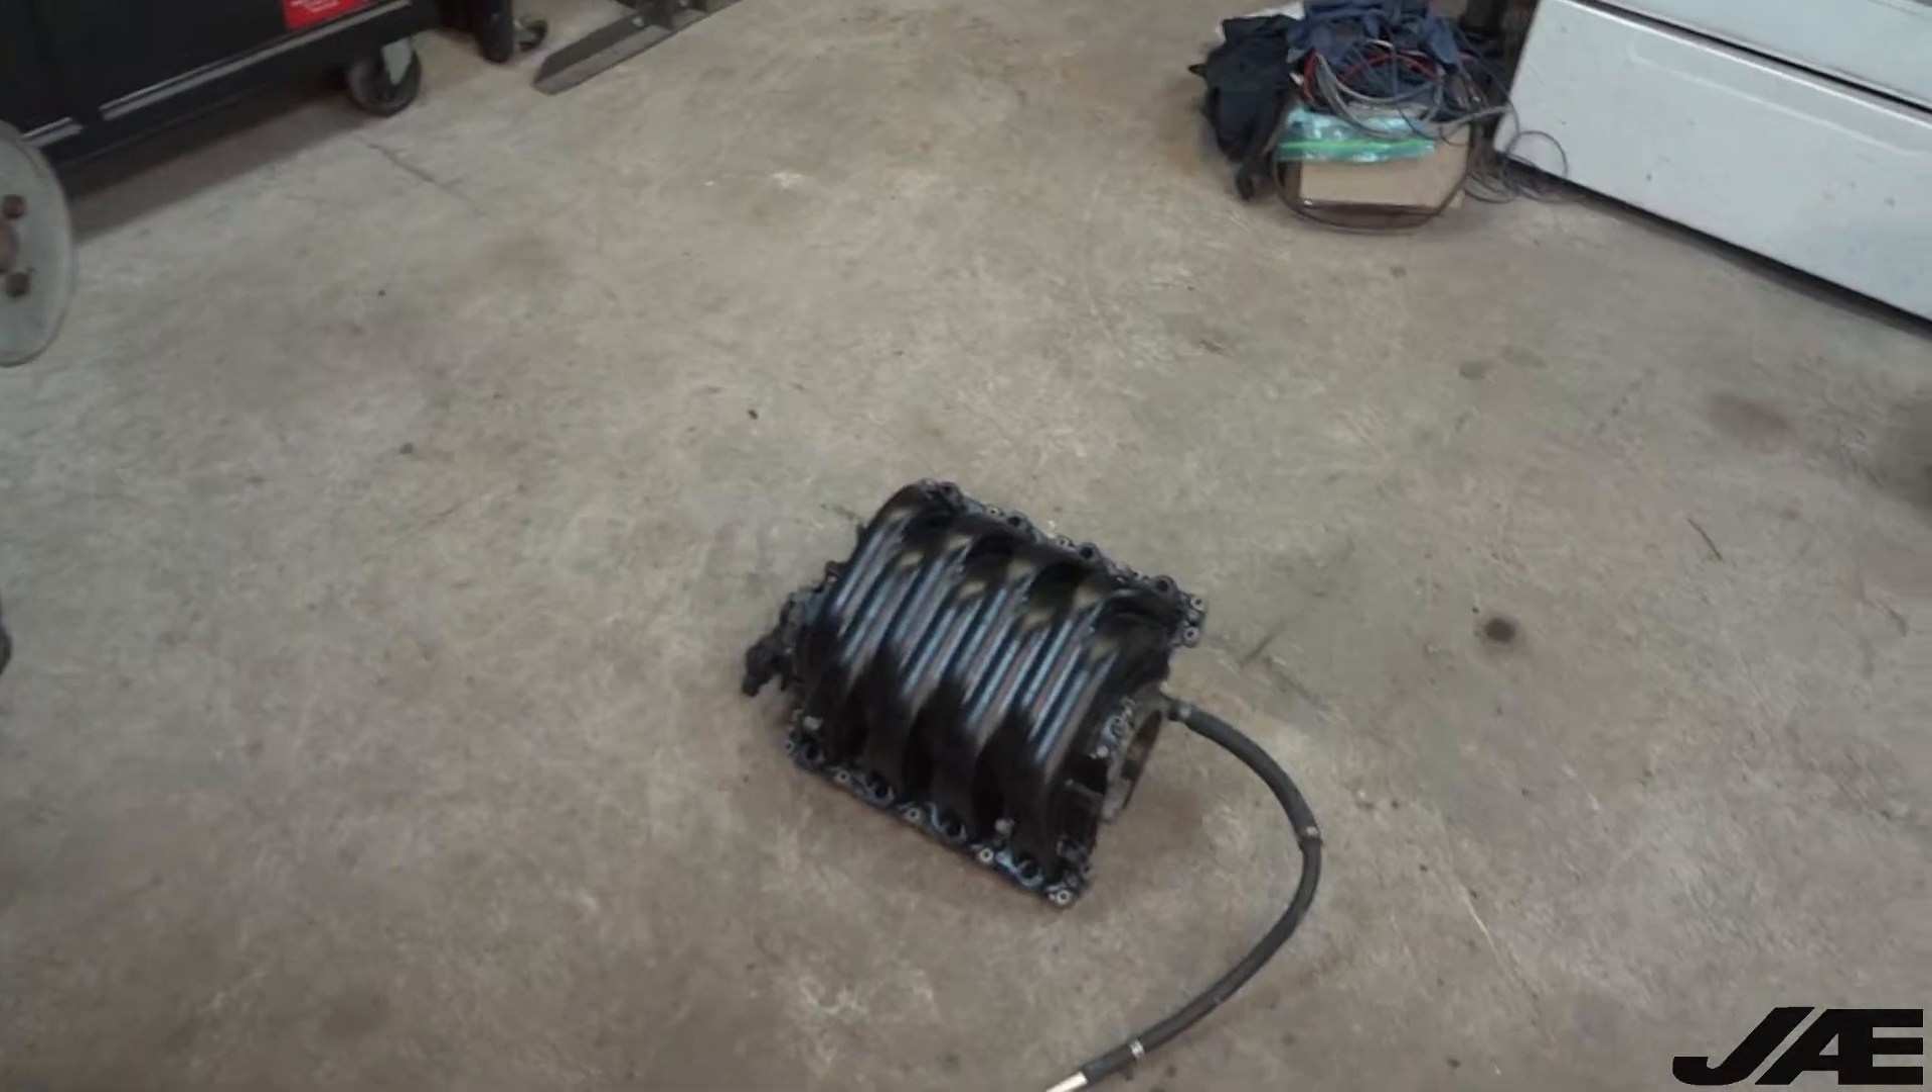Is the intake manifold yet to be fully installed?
Yes.